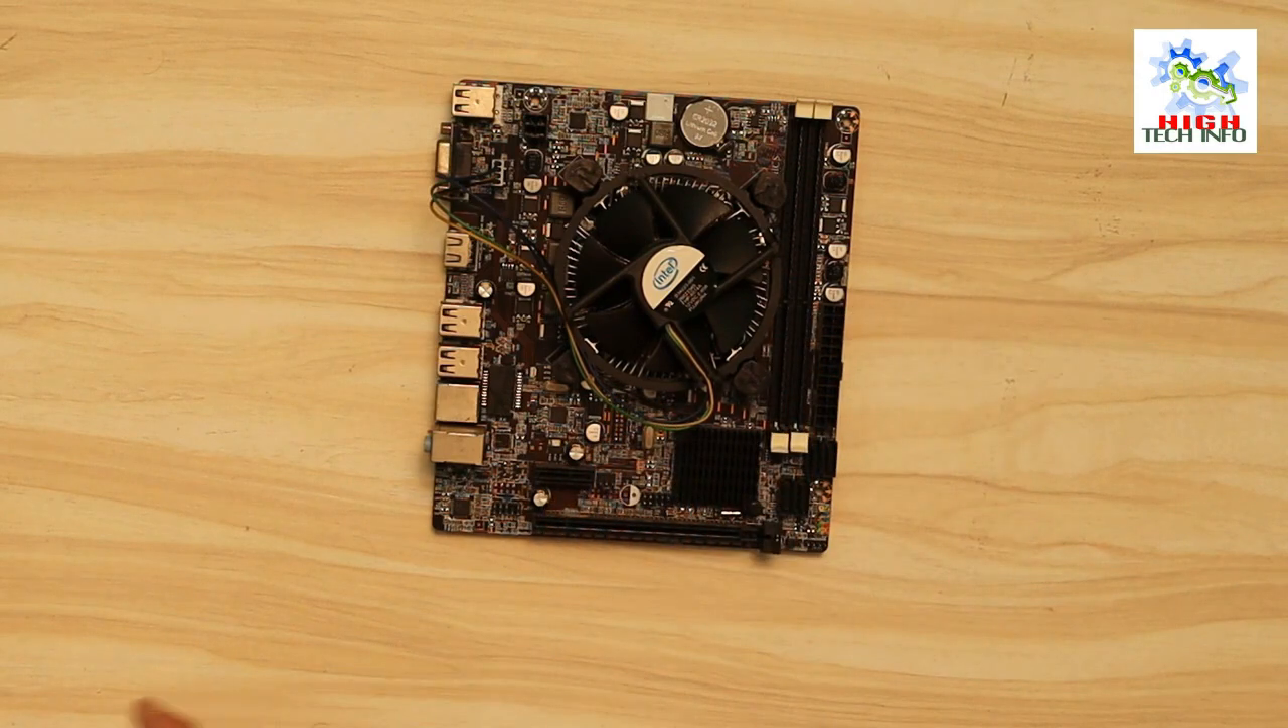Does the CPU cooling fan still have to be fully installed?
No.